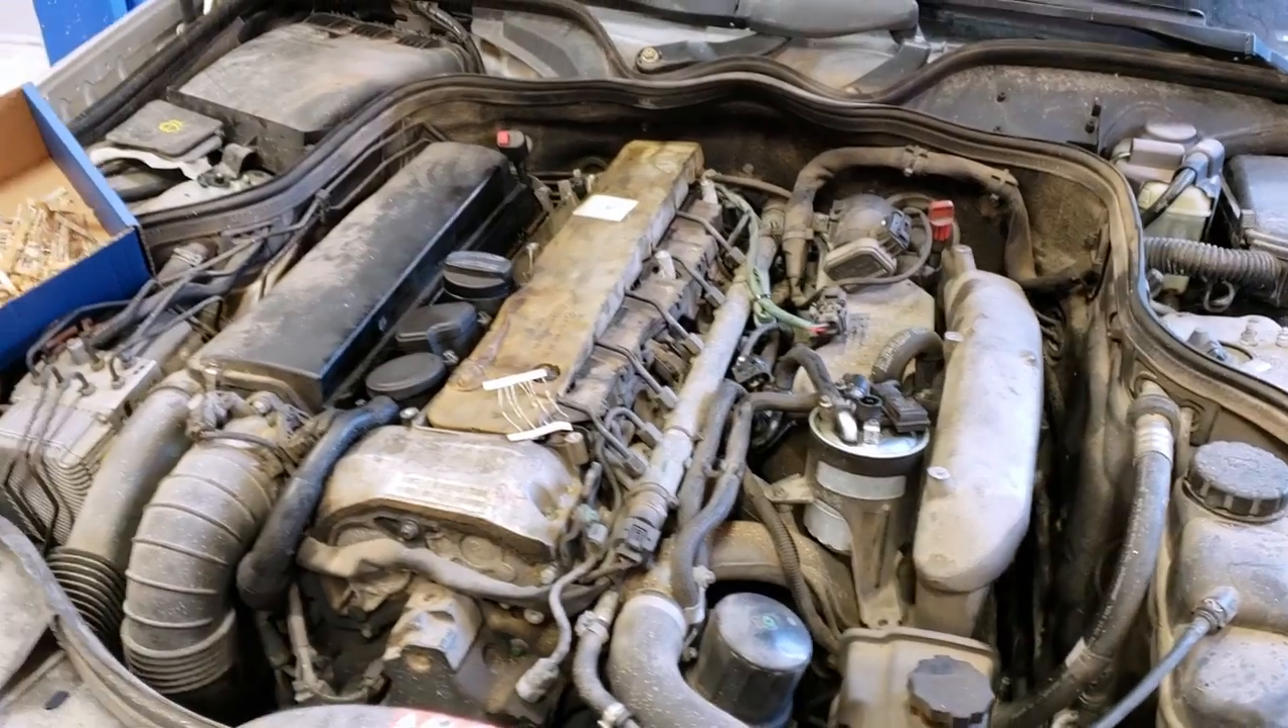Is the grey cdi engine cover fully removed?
Yes.